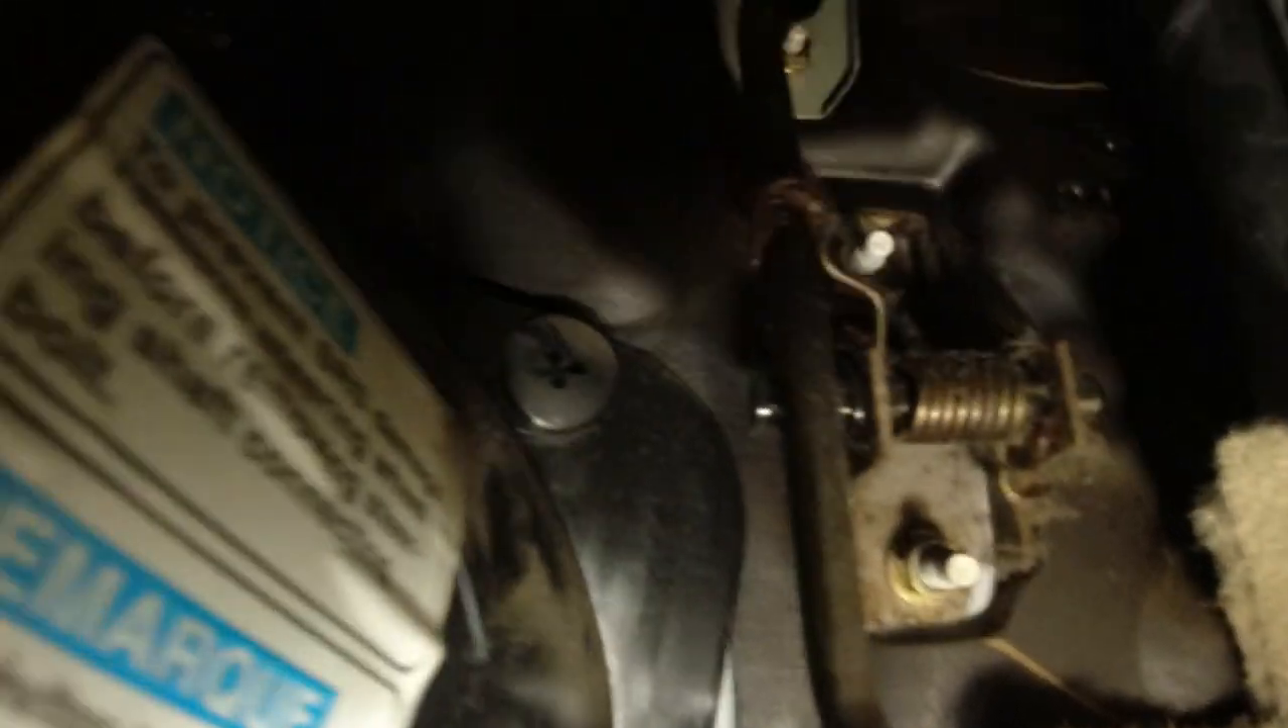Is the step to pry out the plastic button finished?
No.